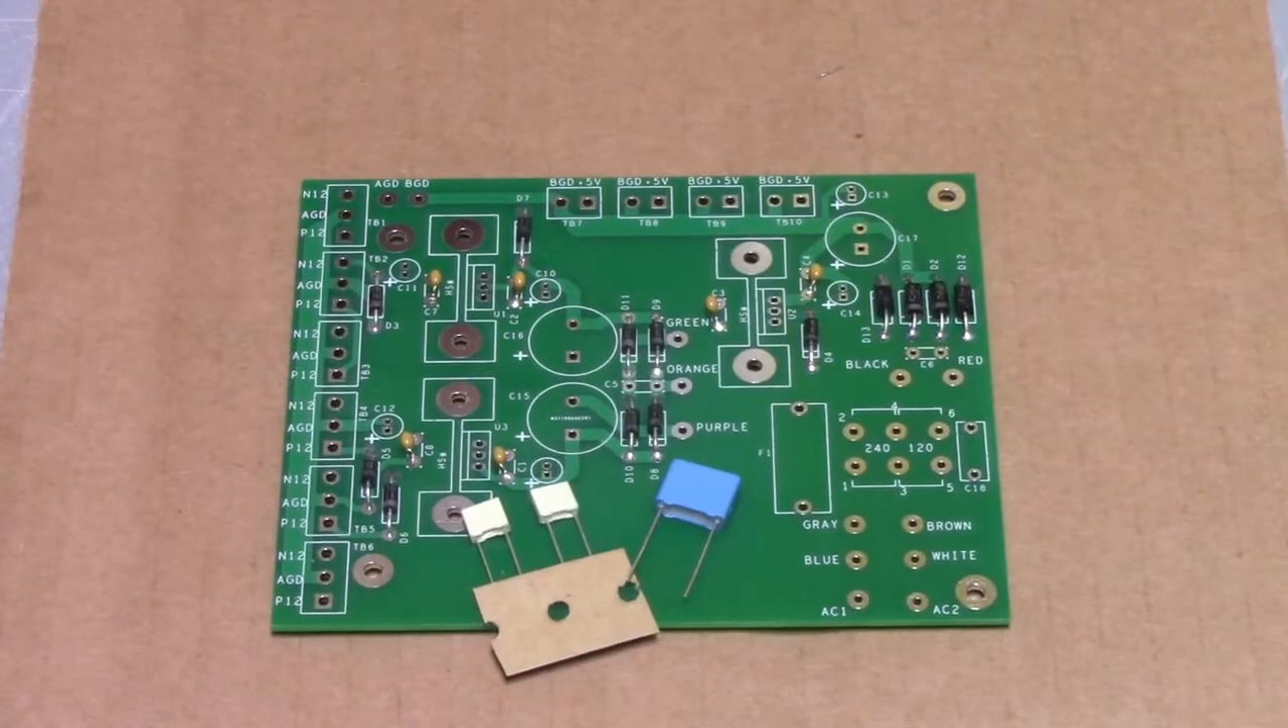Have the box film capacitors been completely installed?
No.